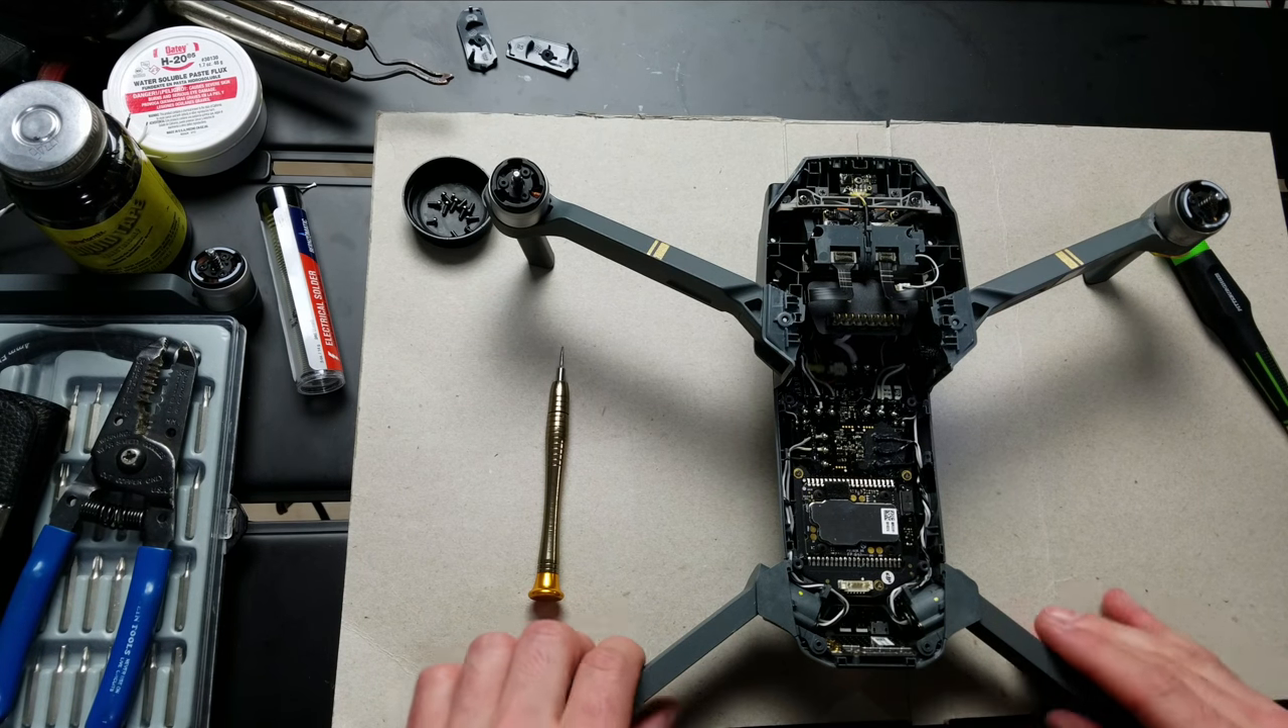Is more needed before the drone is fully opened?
No.